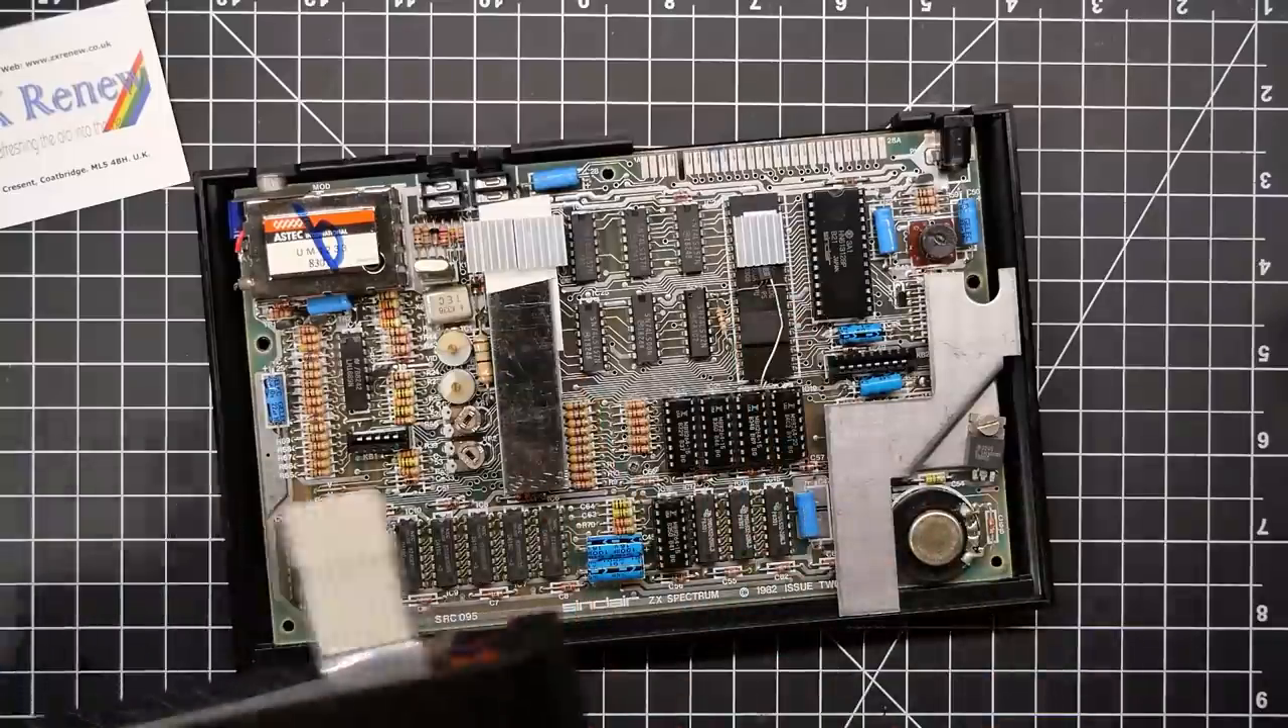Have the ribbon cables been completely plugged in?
No.